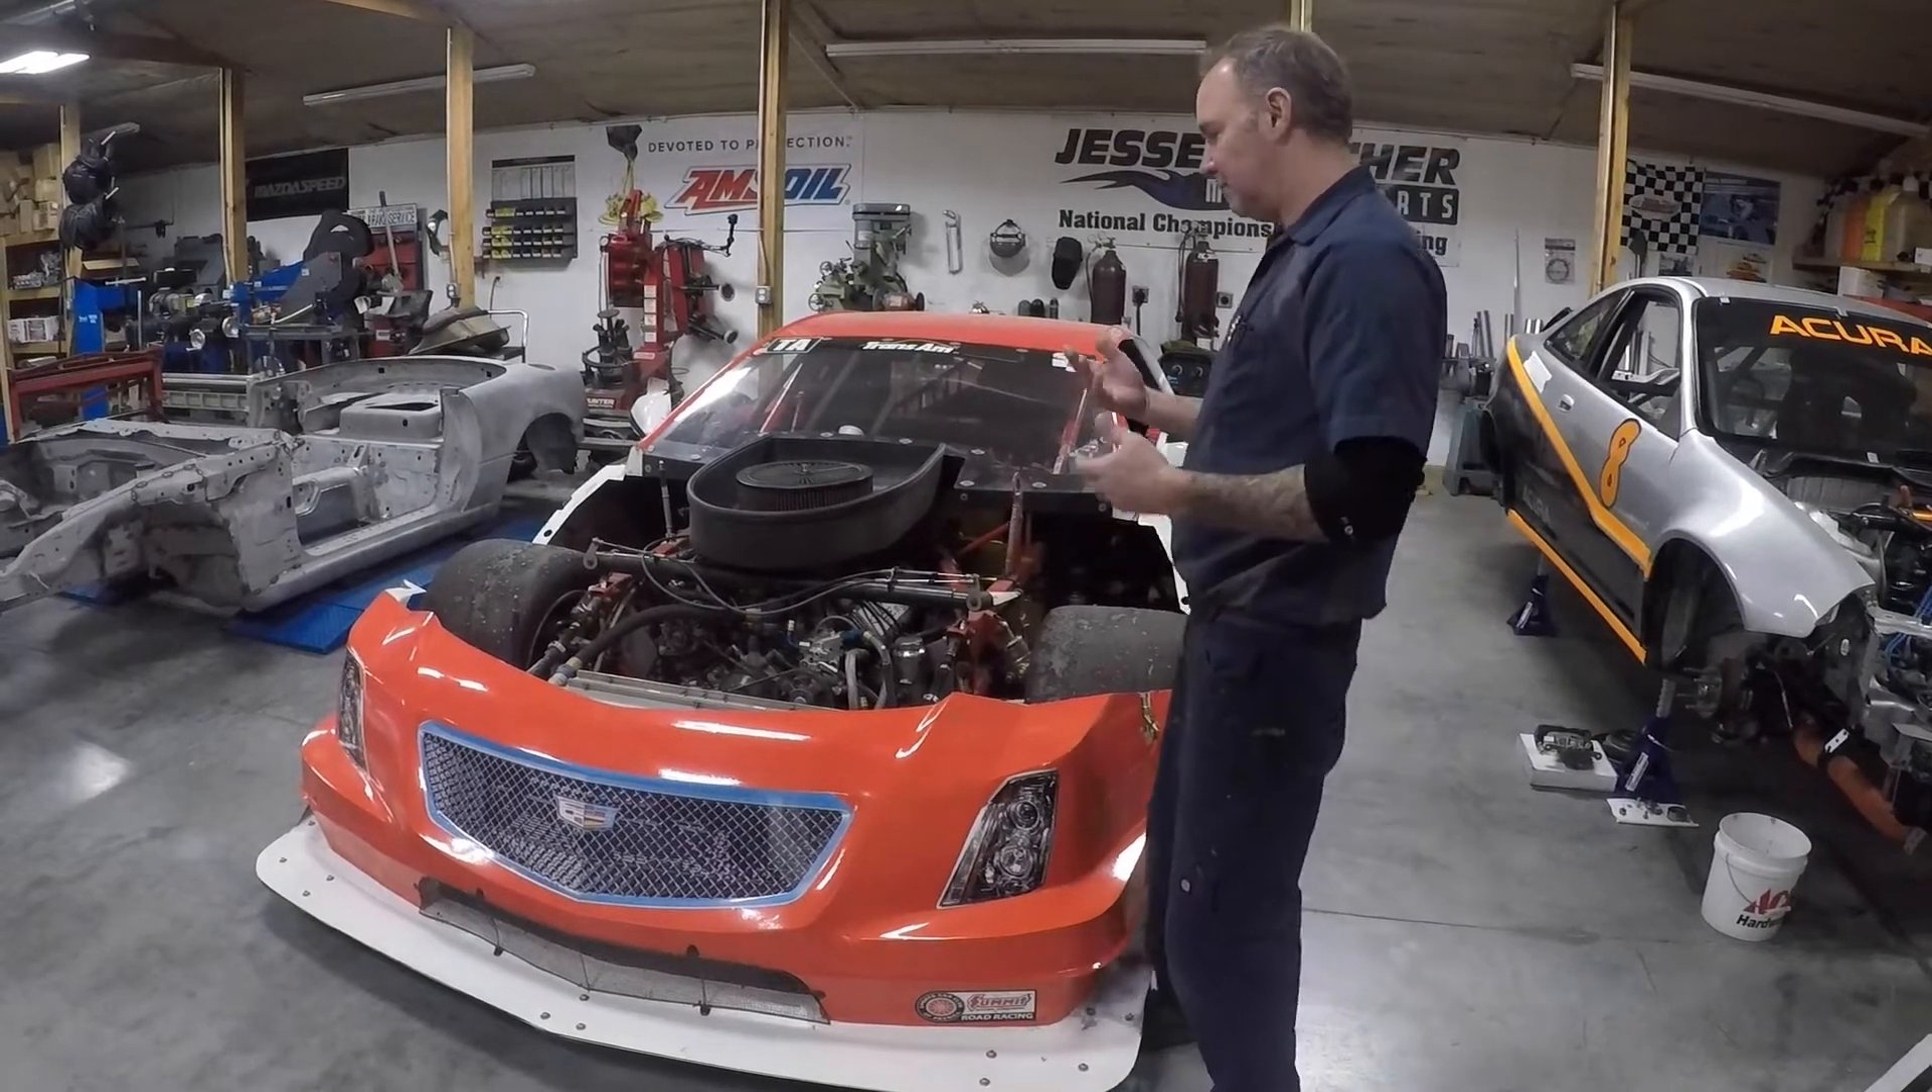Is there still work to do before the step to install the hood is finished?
Yes.